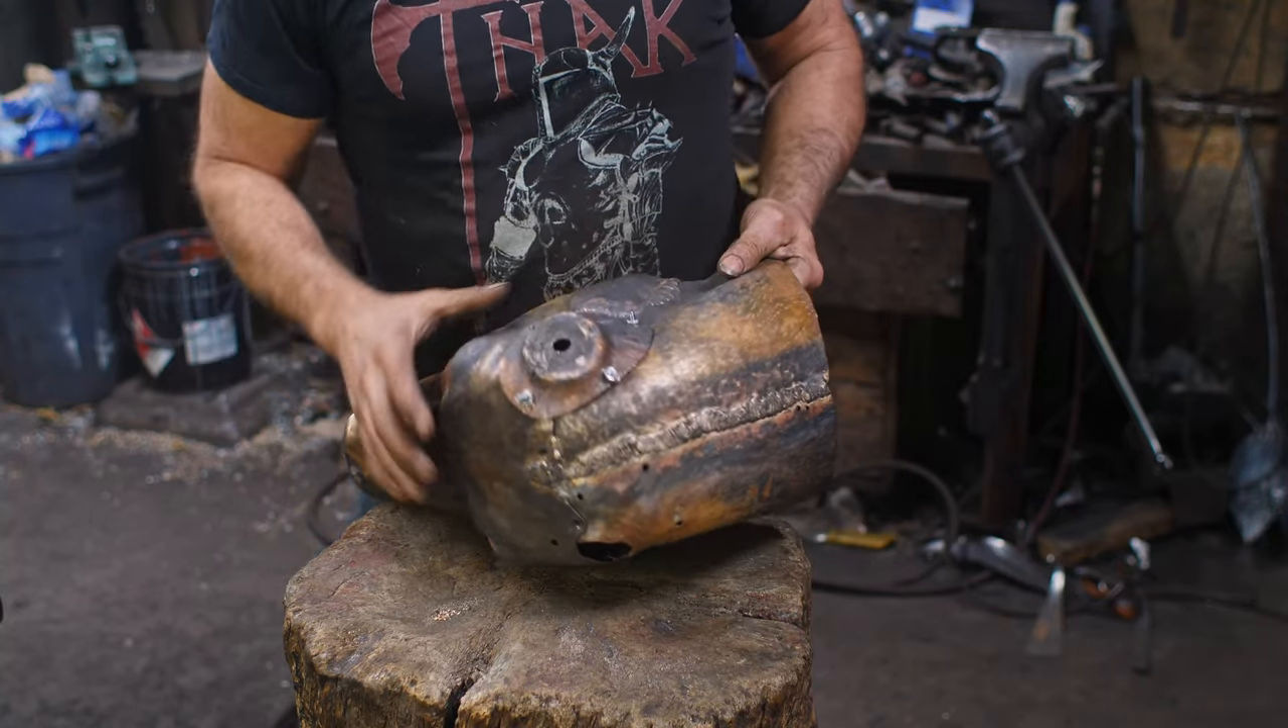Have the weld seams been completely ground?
No.